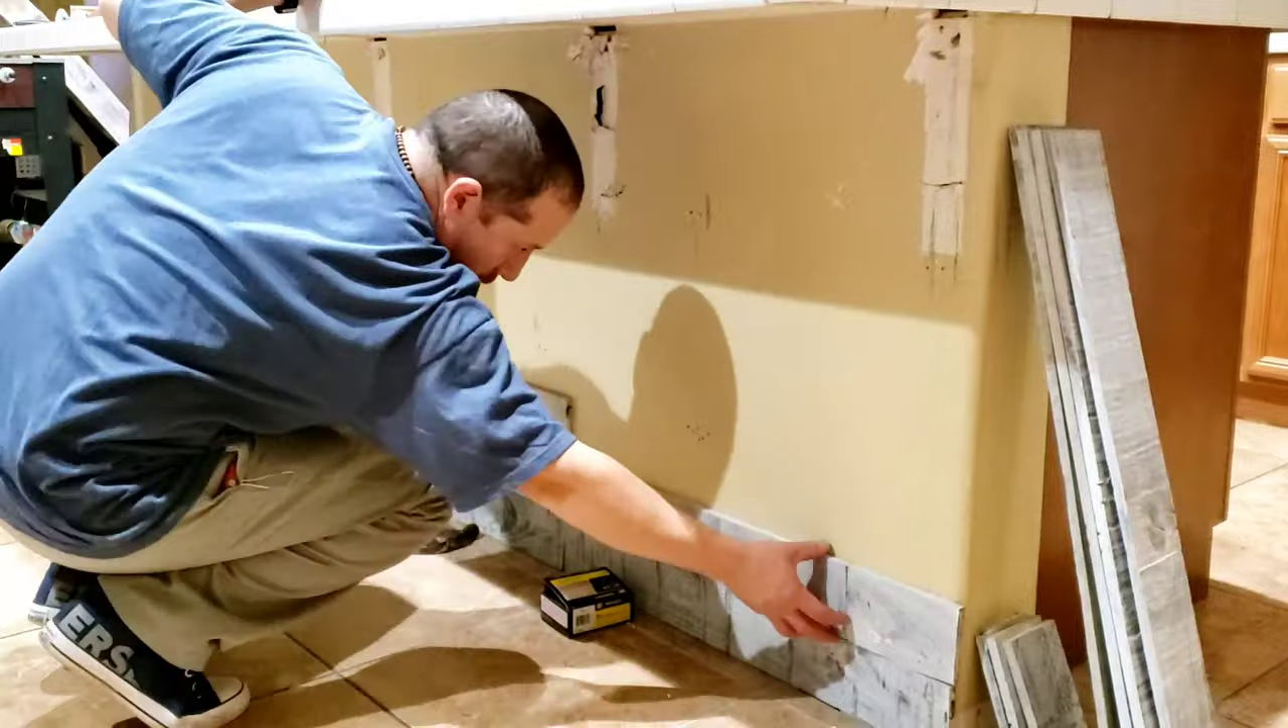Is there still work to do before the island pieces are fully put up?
Yes.